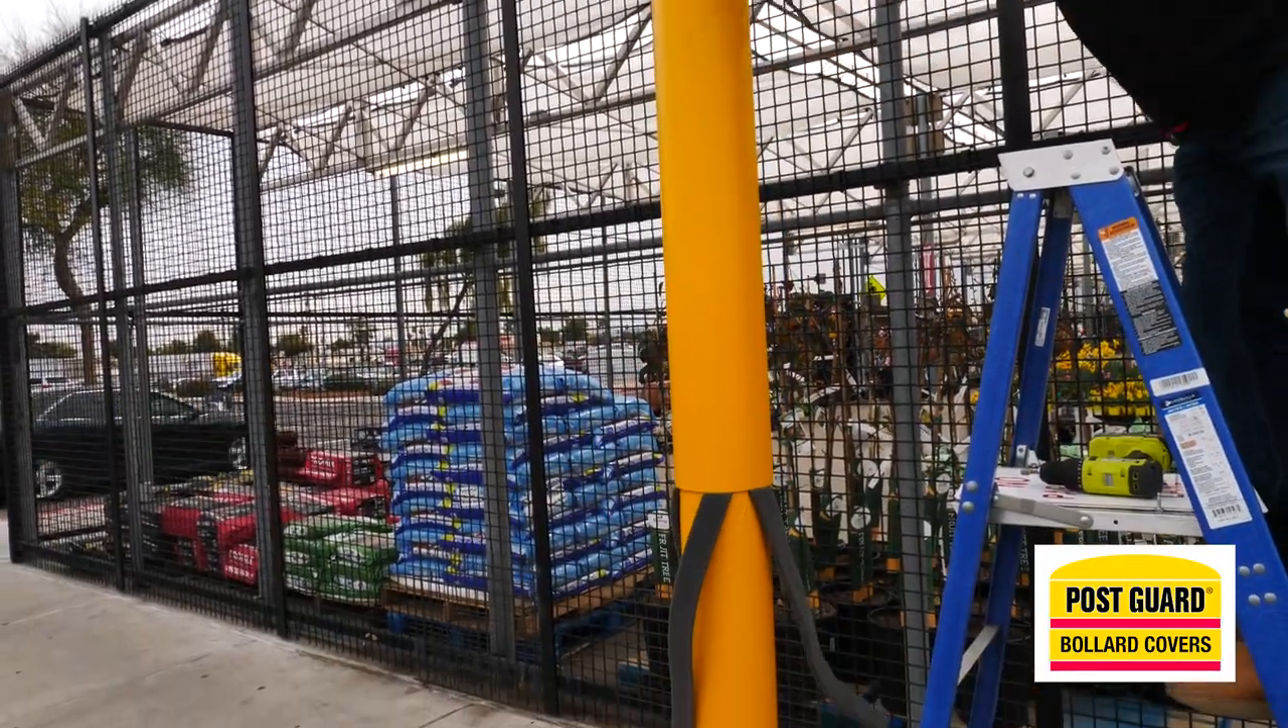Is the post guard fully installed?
No.